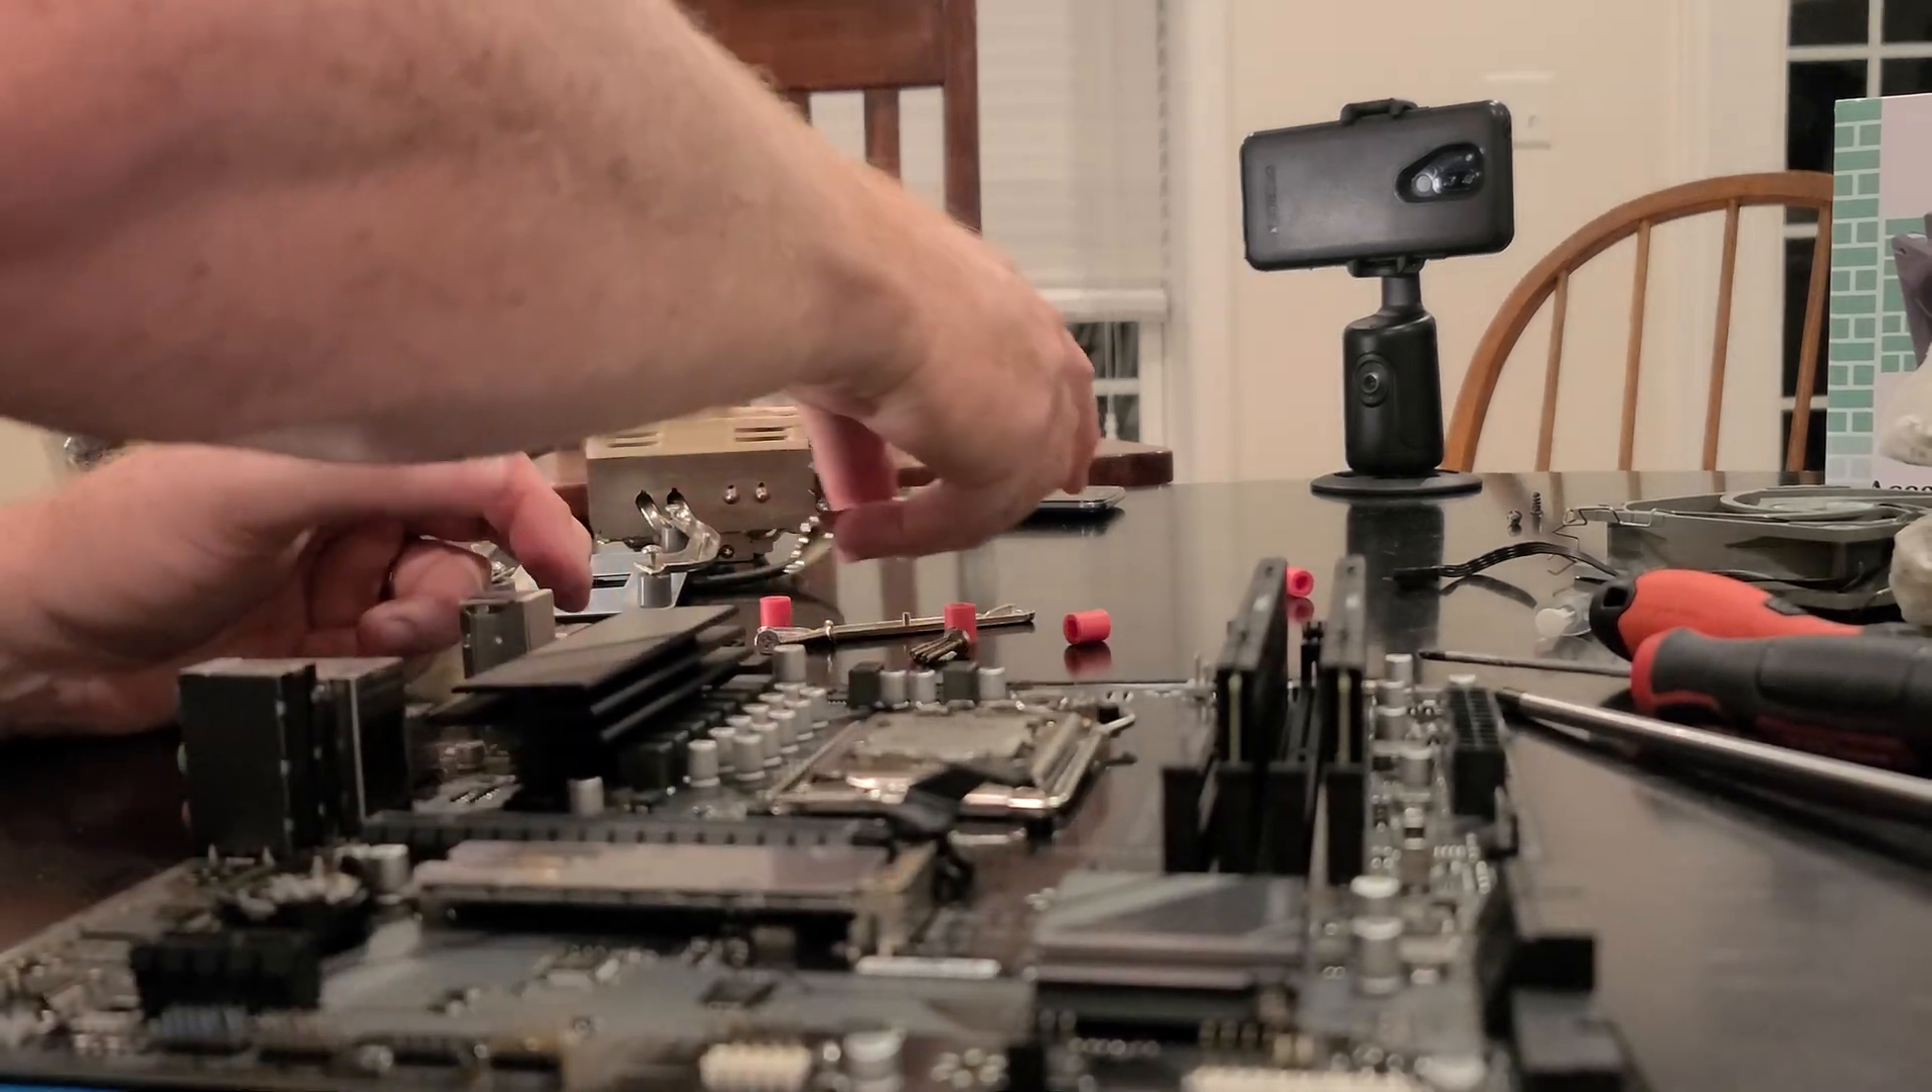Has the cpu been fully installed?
Yes.